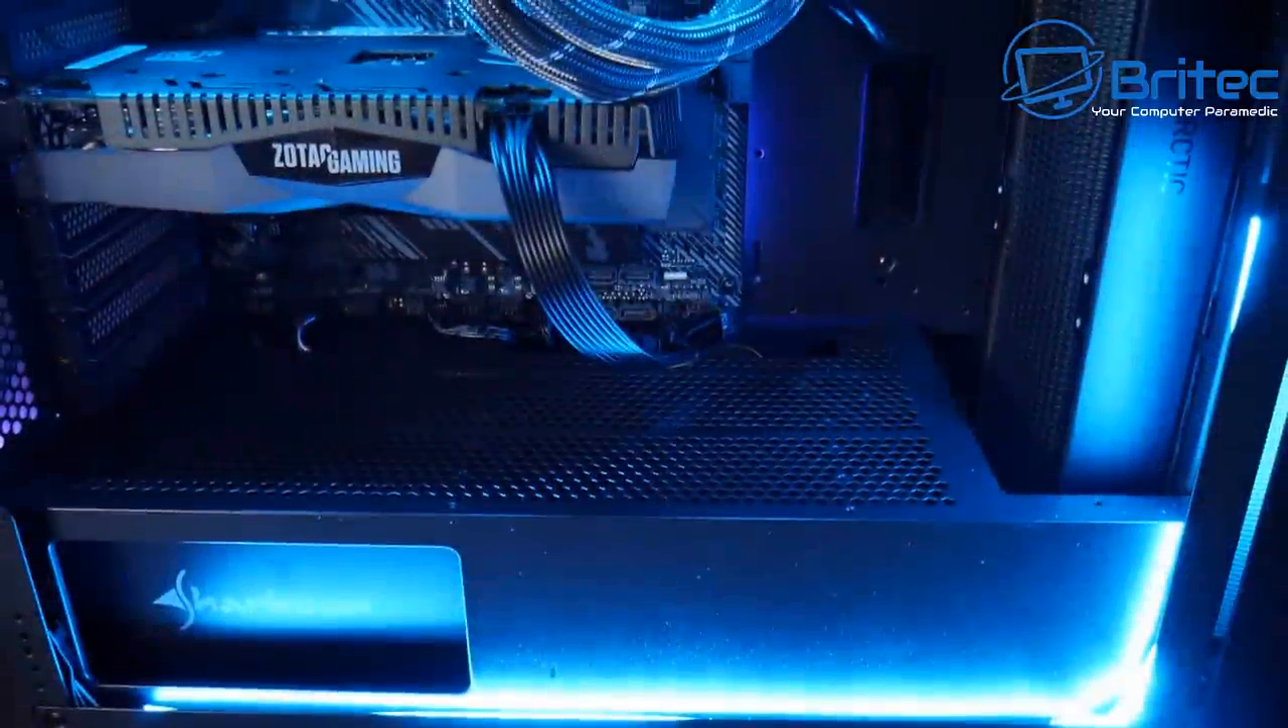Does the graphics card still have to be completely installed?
No.